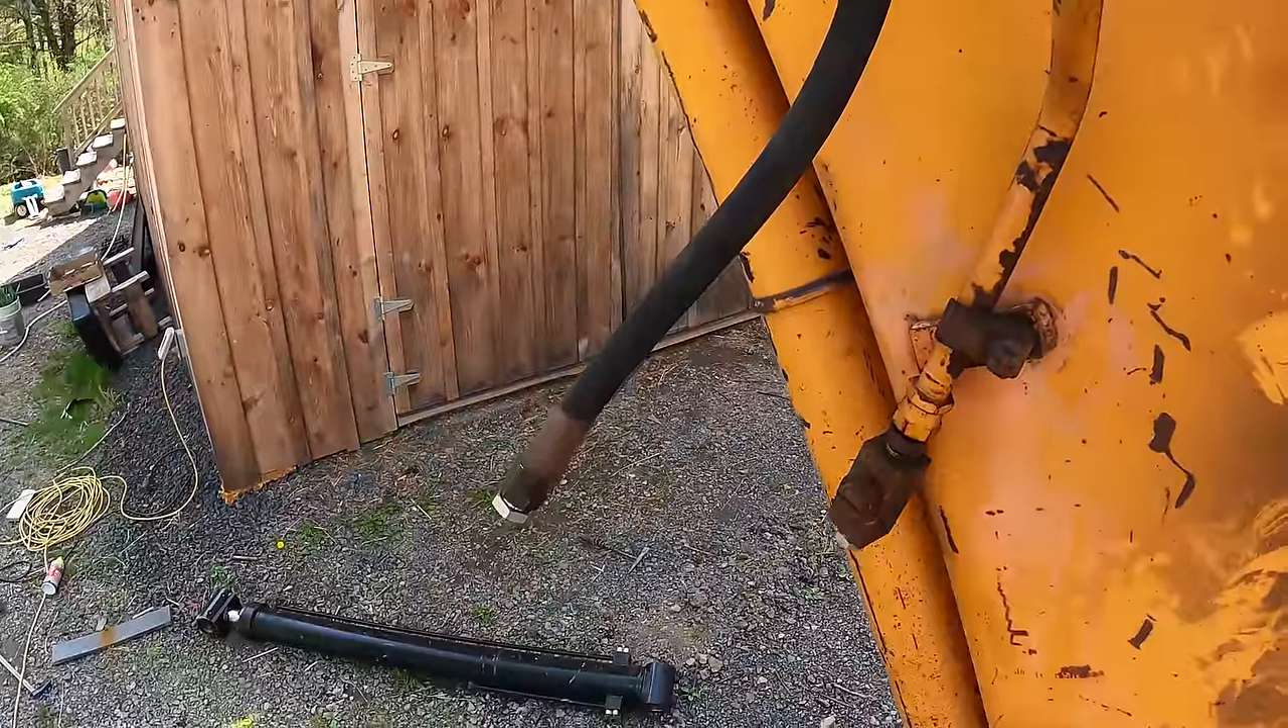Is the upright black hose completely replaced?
No.